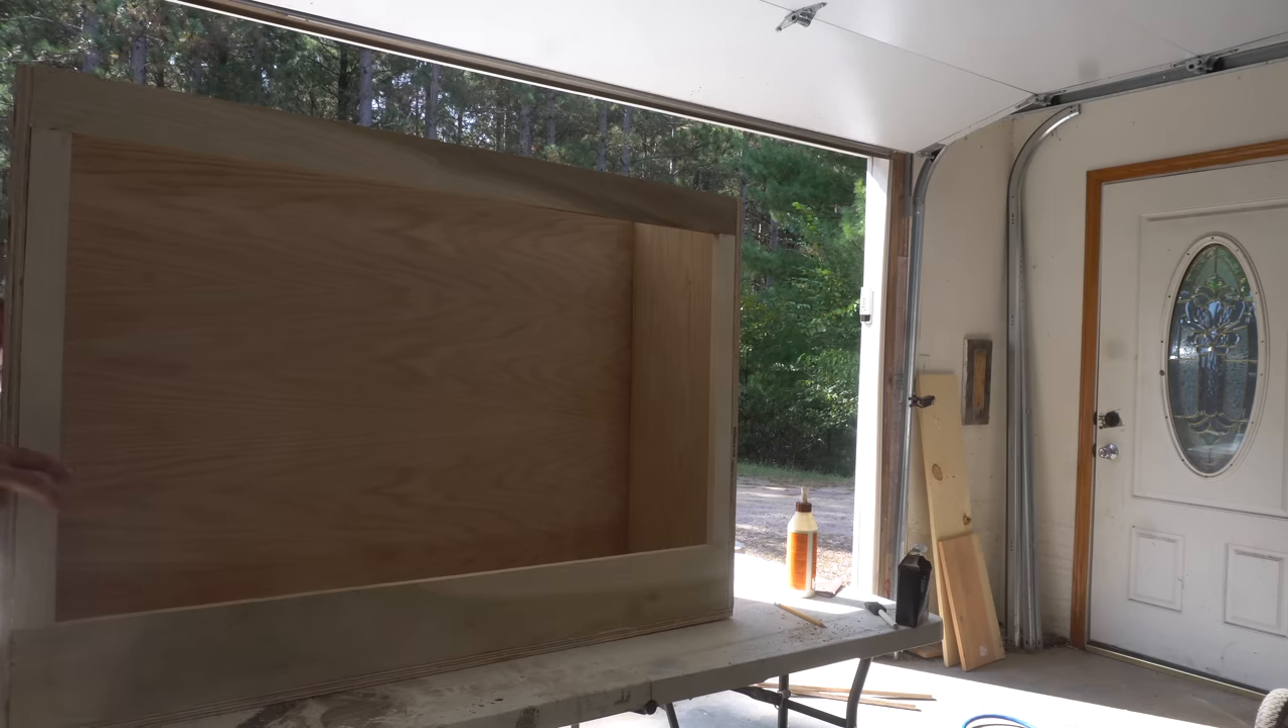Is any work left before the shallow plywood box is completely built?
No.